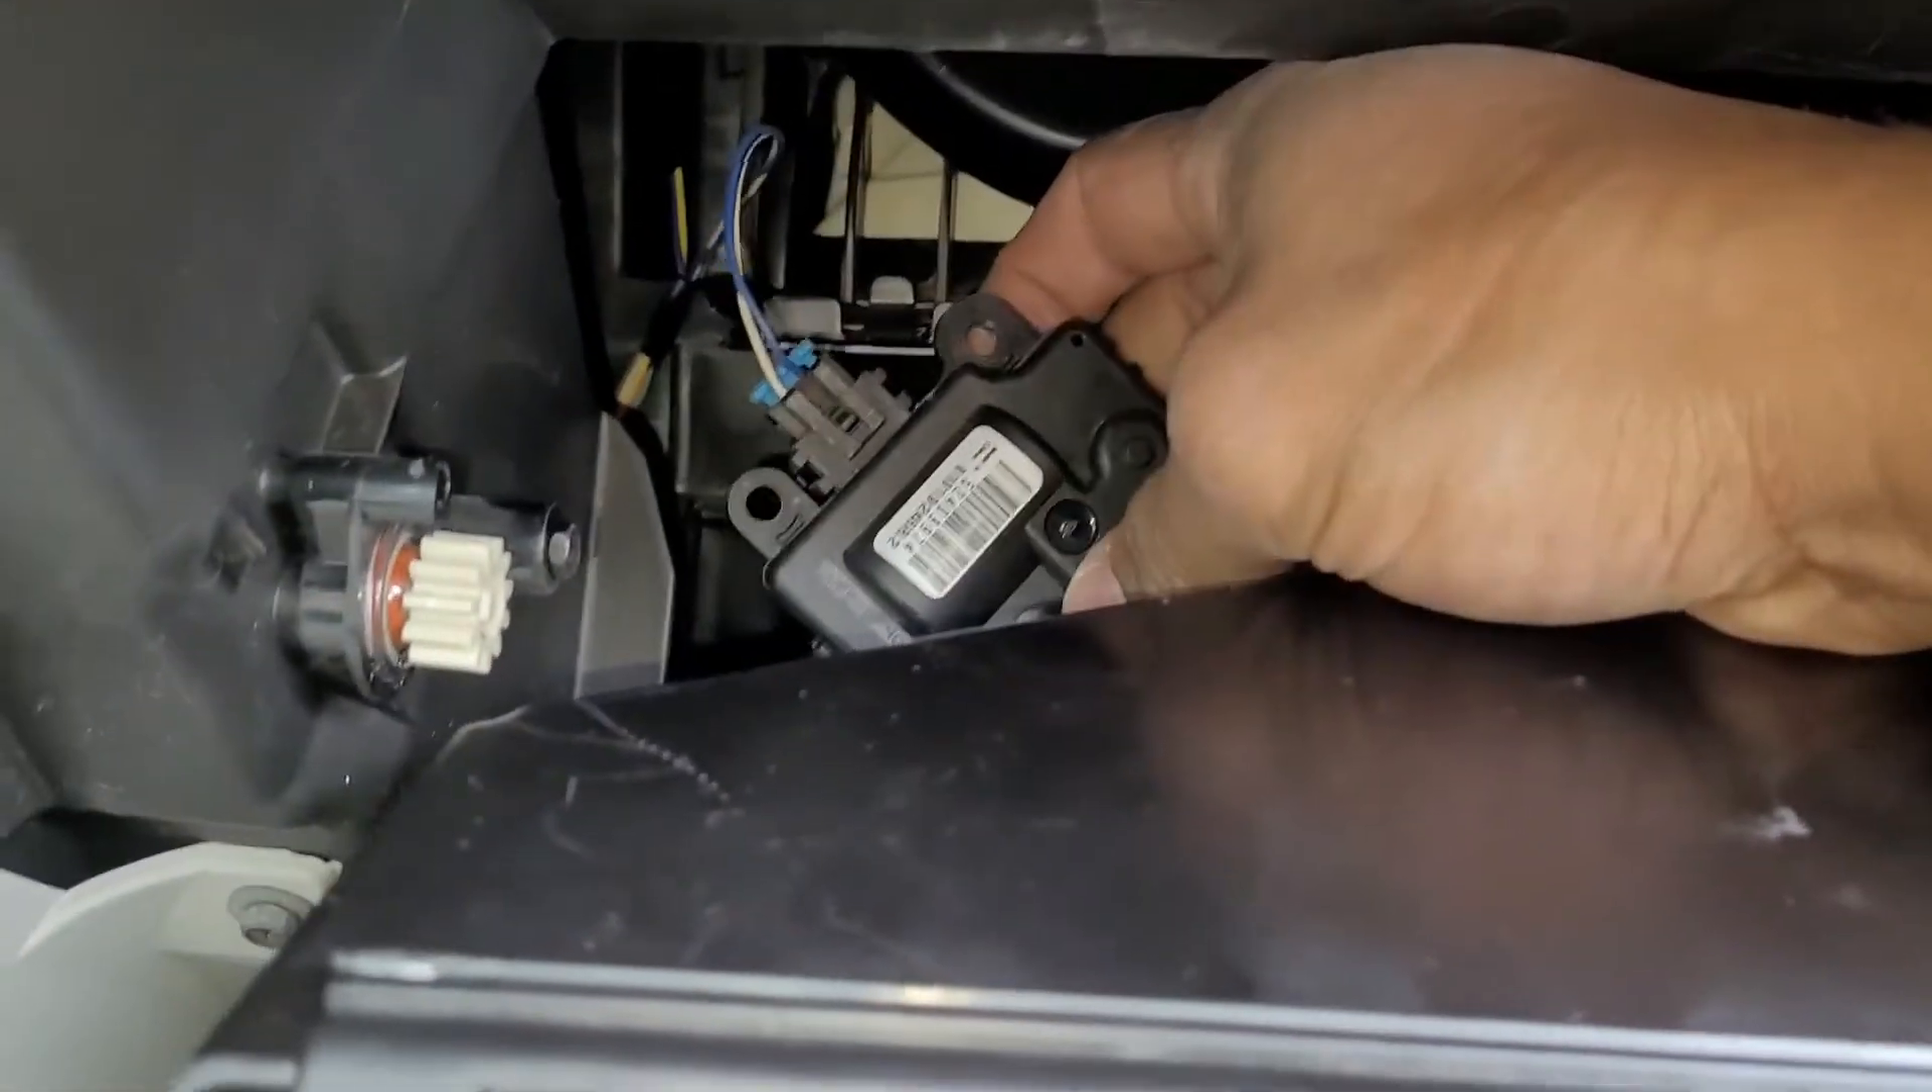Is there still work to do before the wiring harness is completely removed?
Yes.